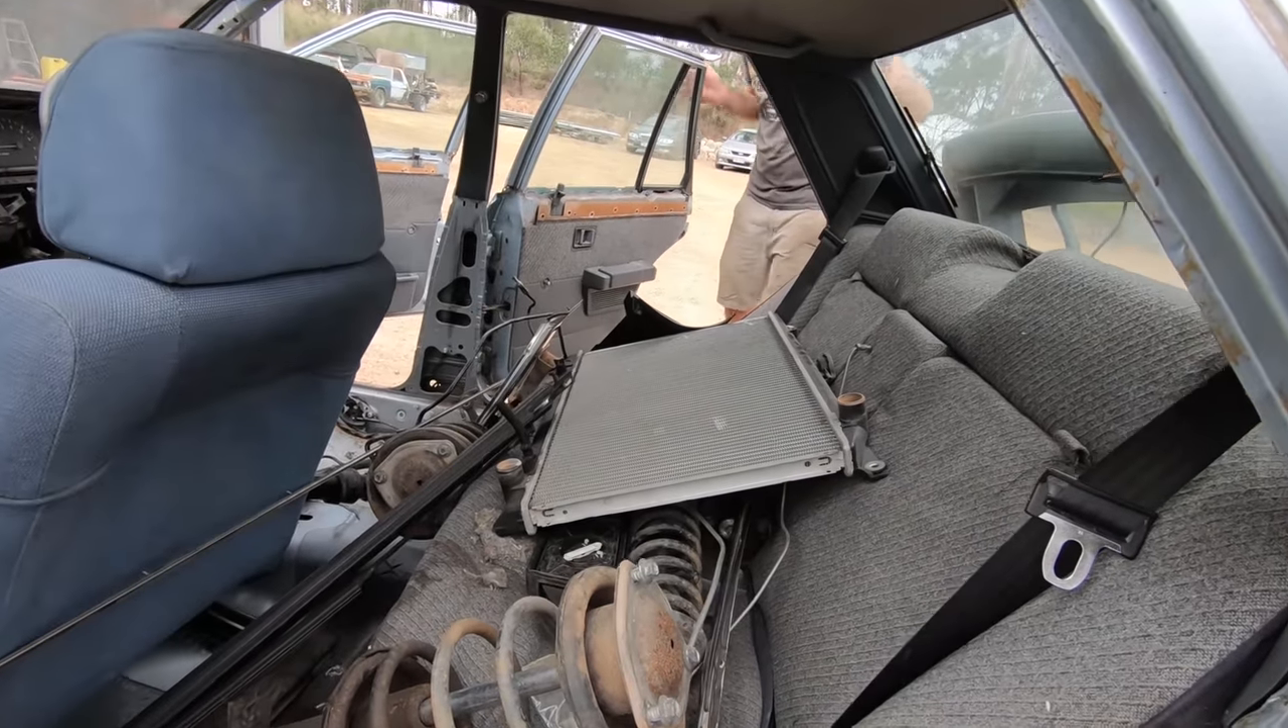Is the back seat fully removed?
No.